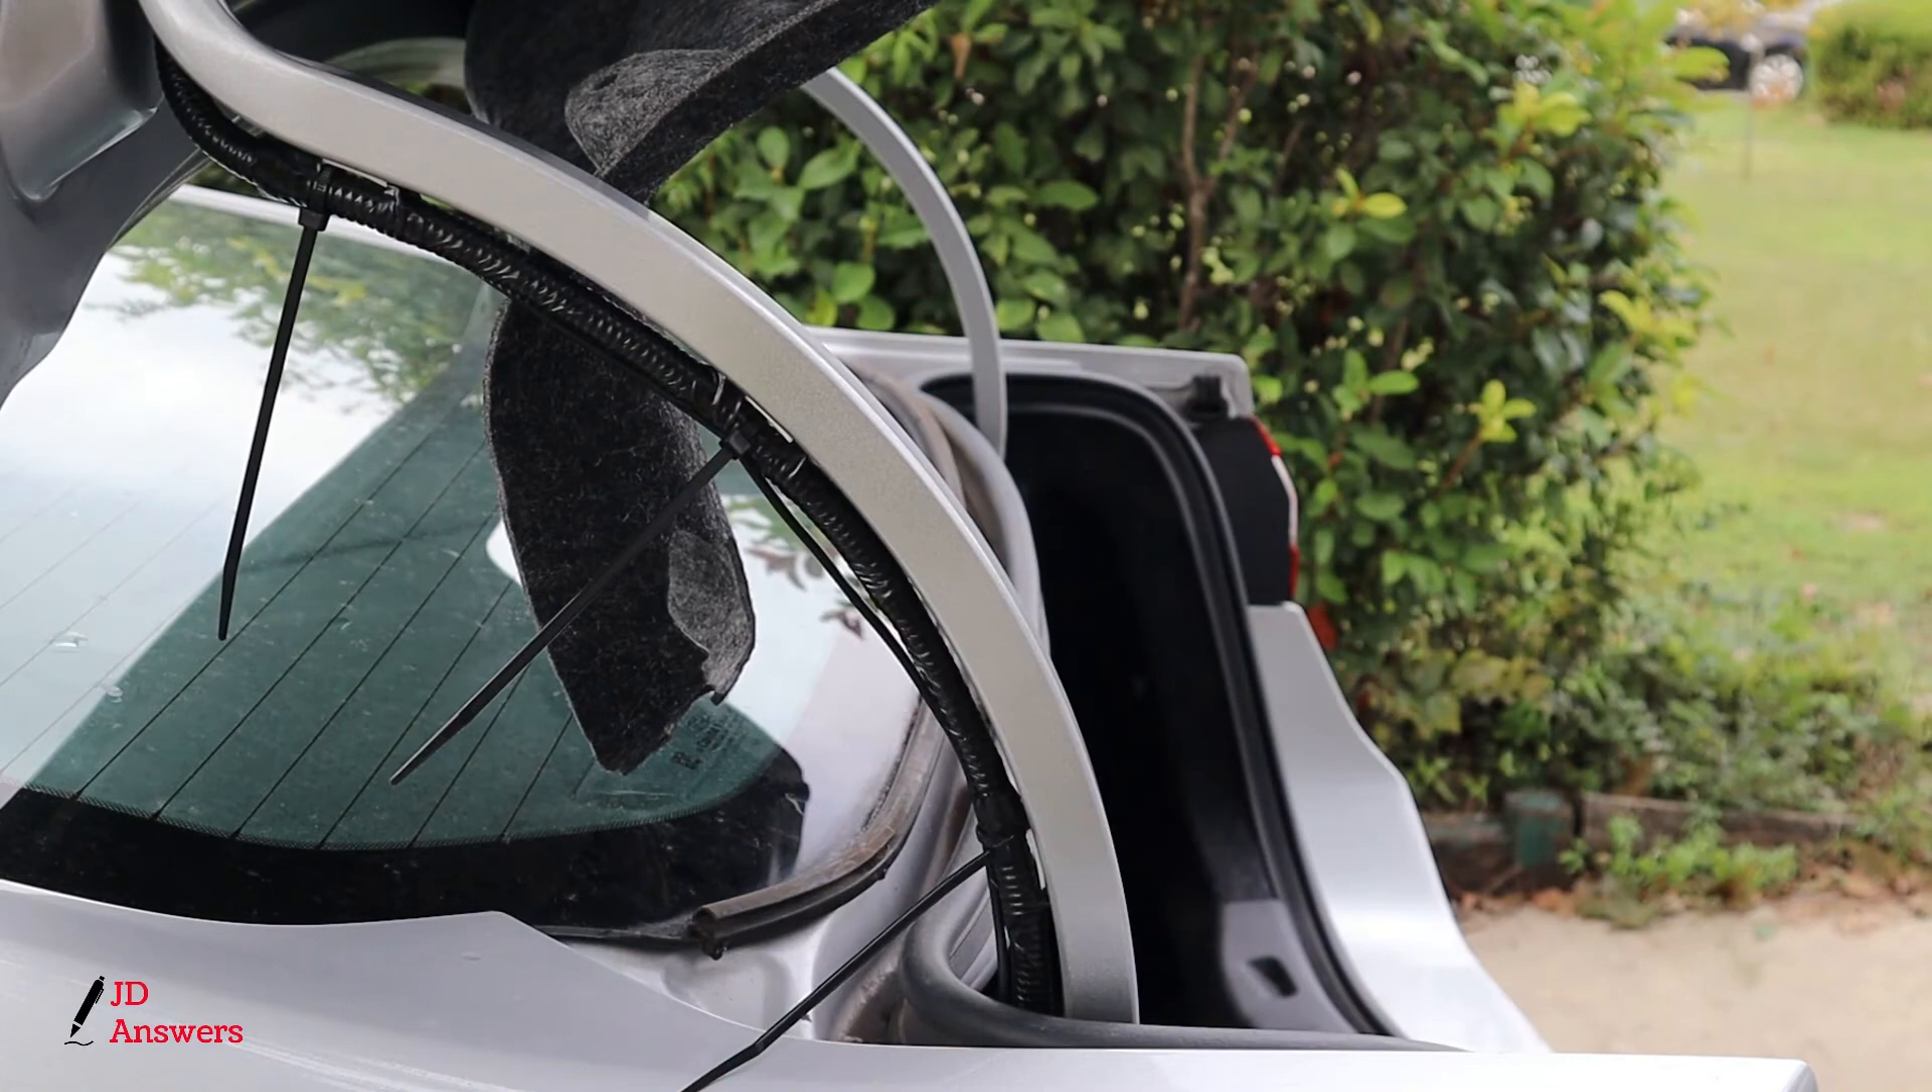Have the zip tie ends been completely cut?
No.